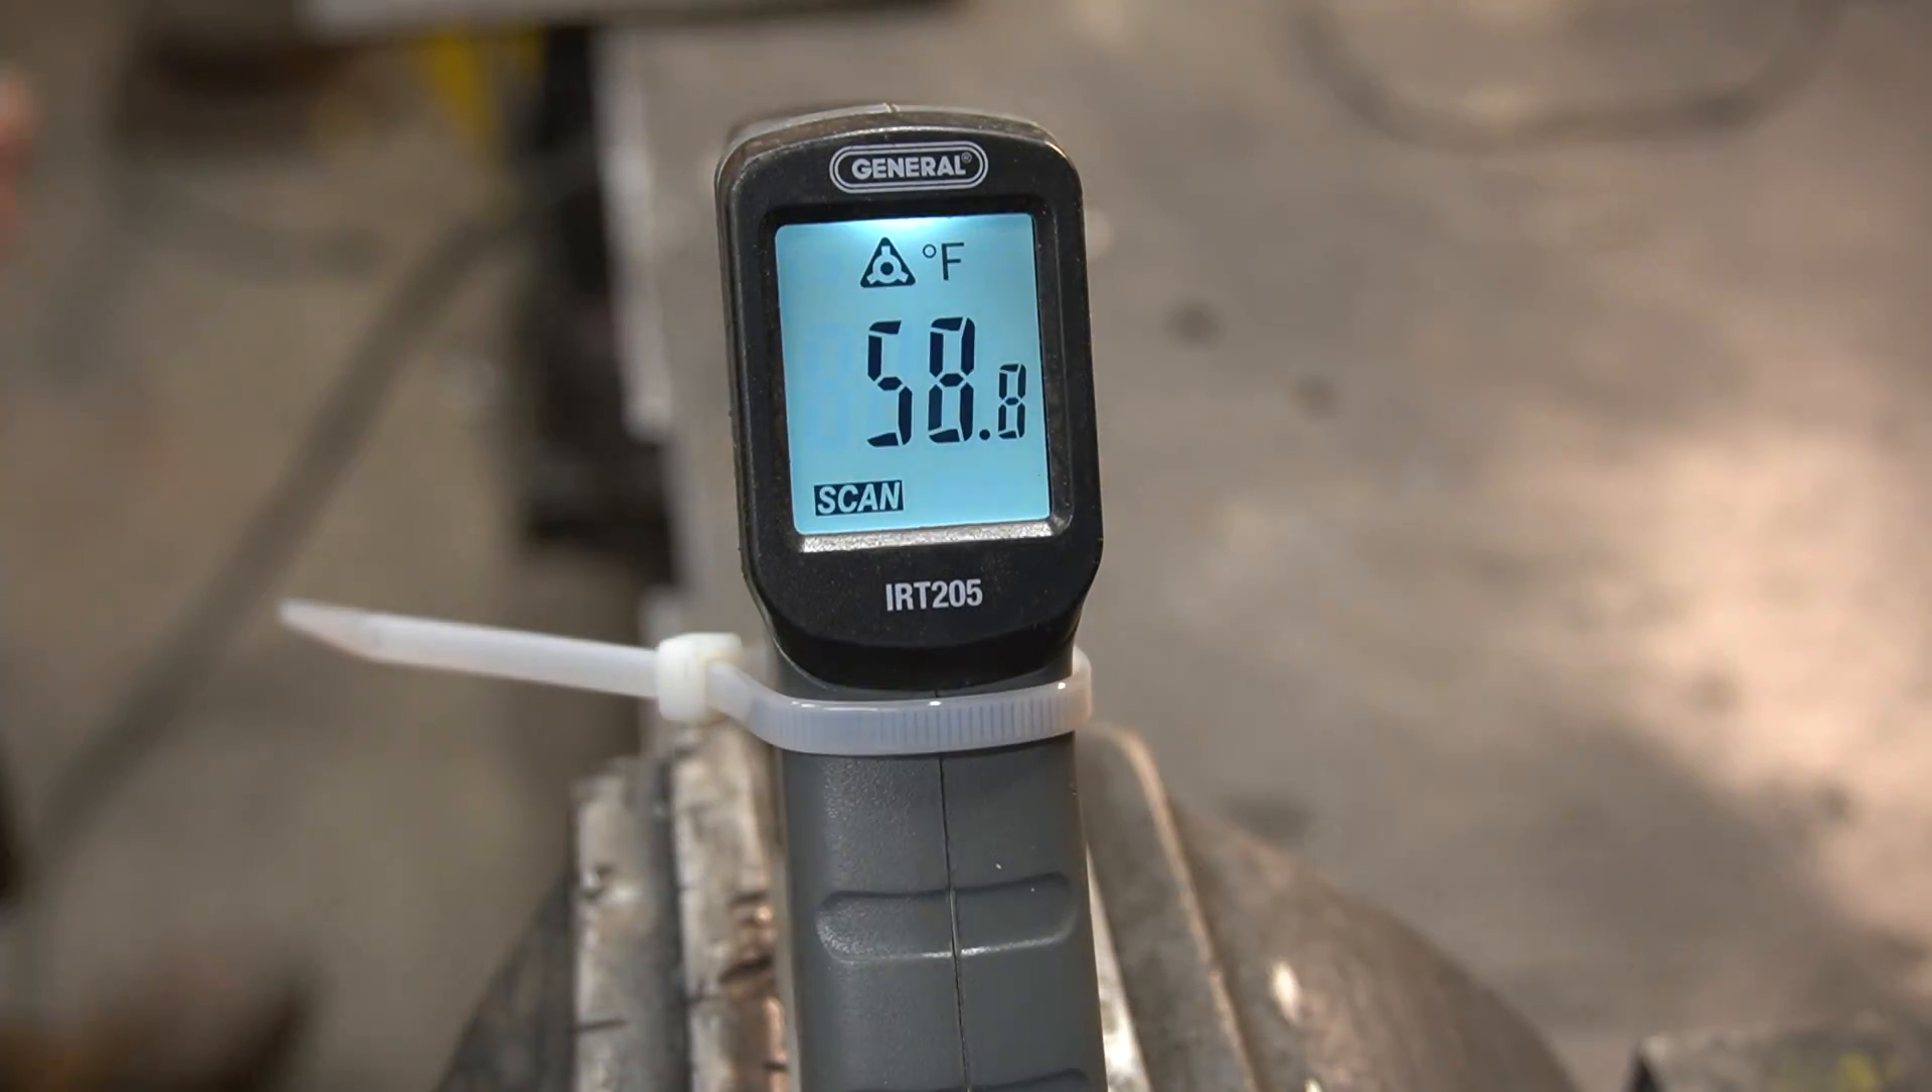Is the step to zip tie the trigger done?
Yes.